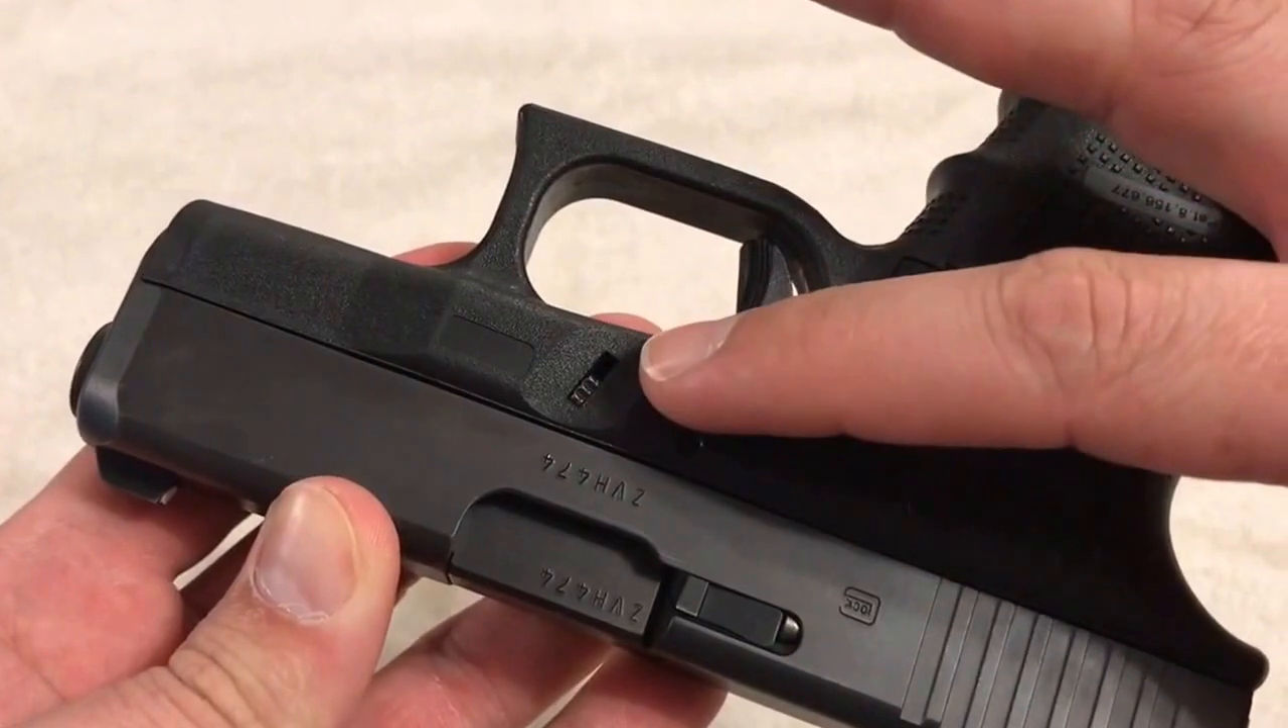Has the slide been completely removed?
No.